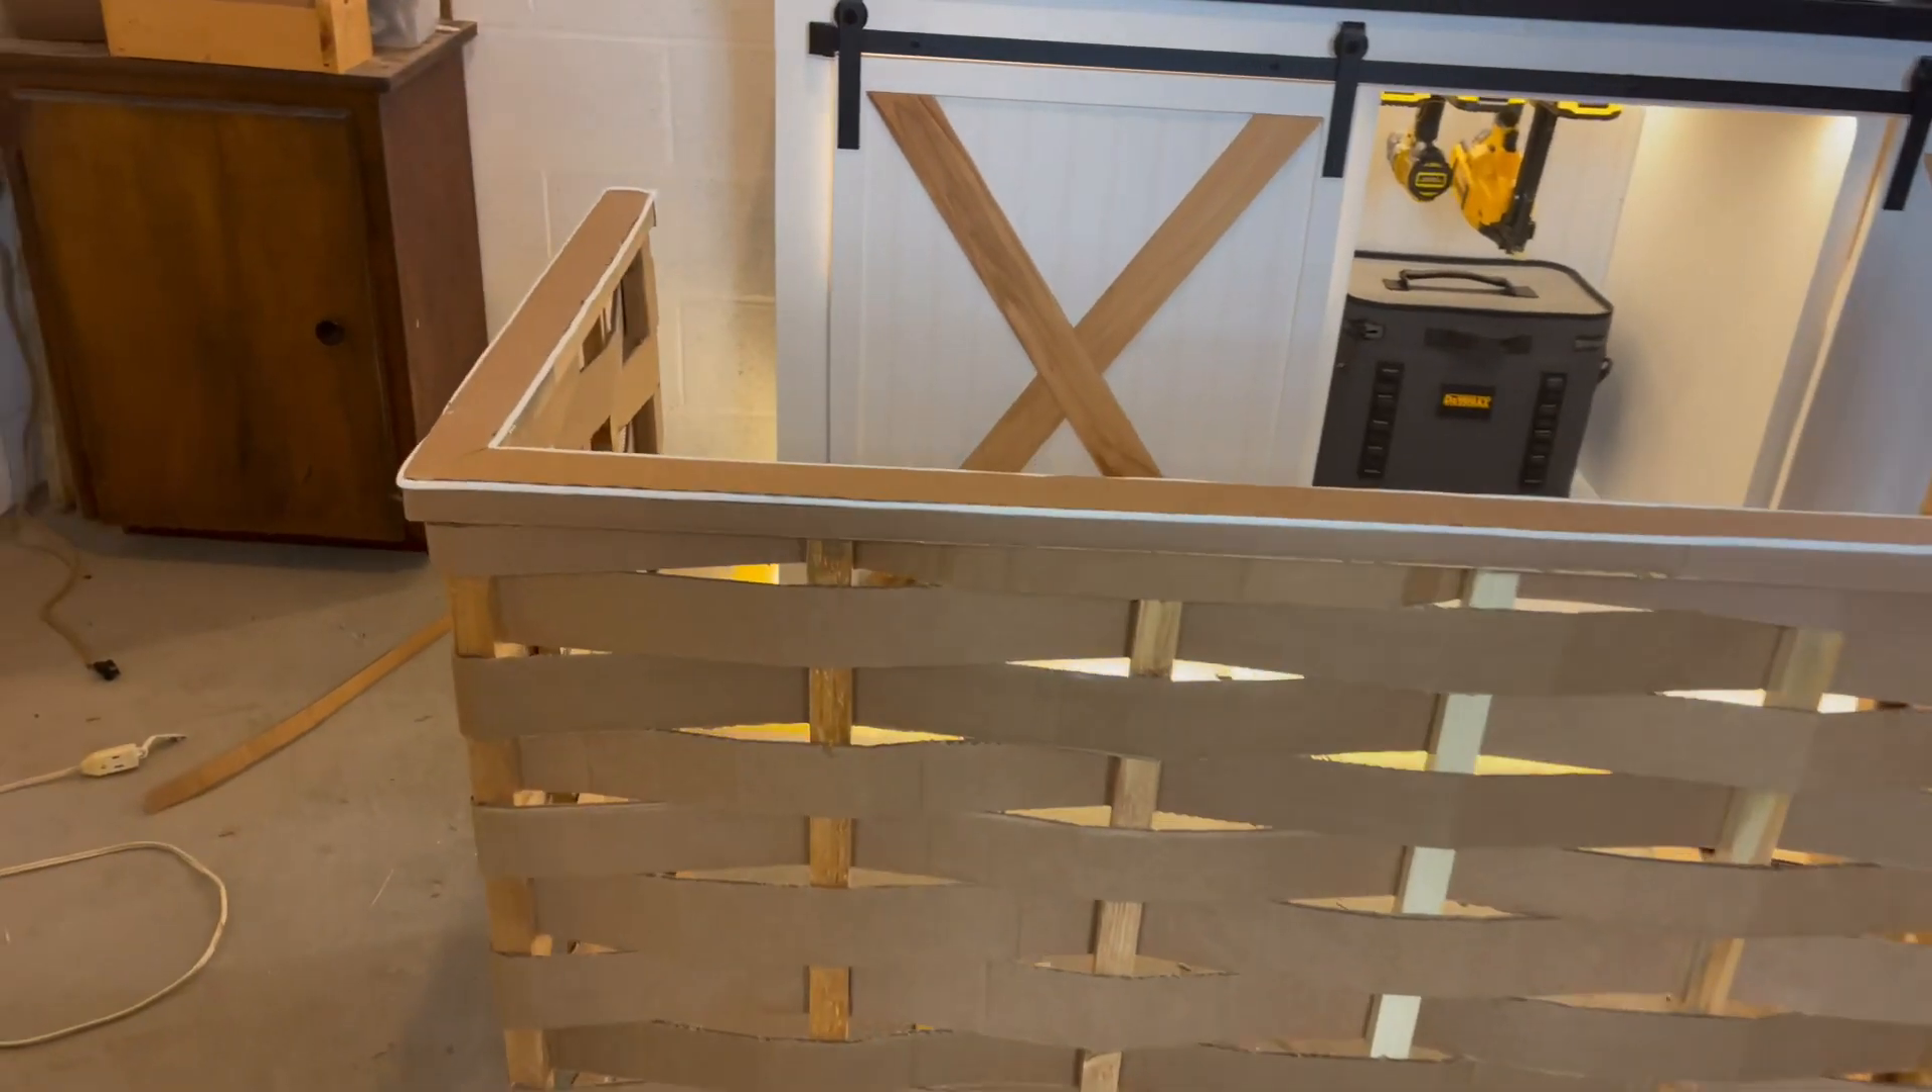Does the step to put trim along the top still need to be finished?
No.